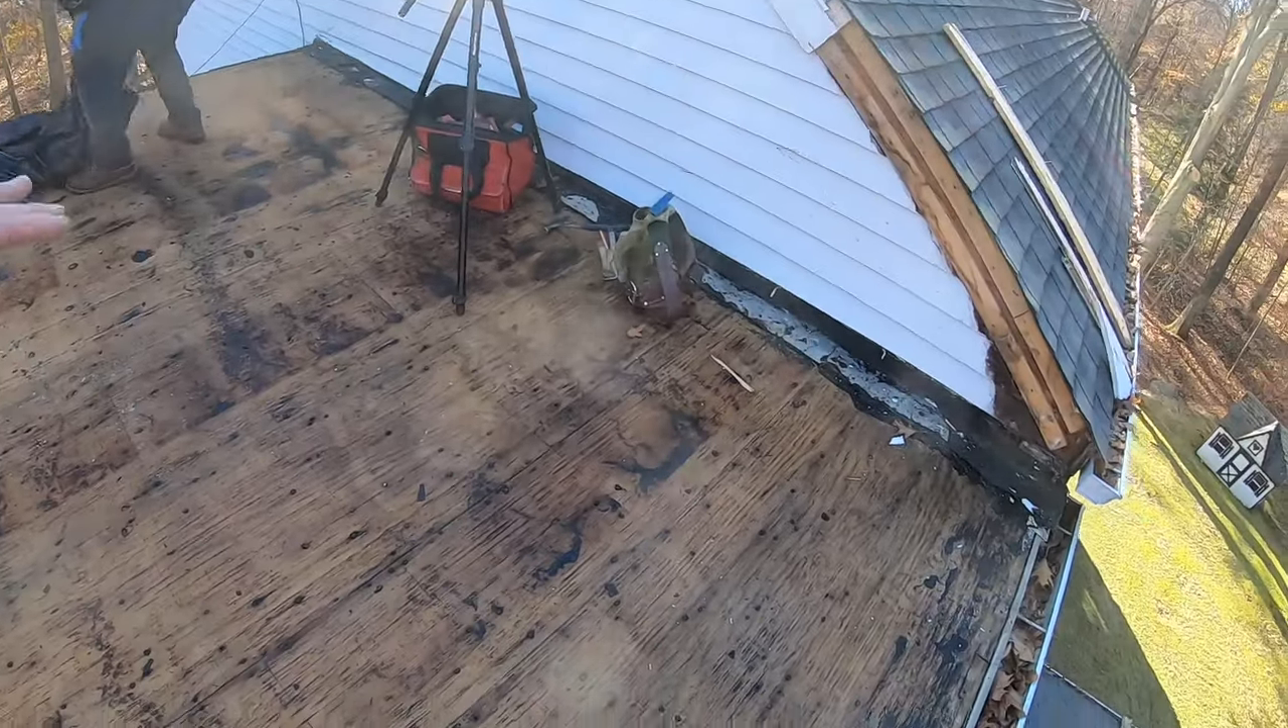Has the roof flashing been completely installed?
No.